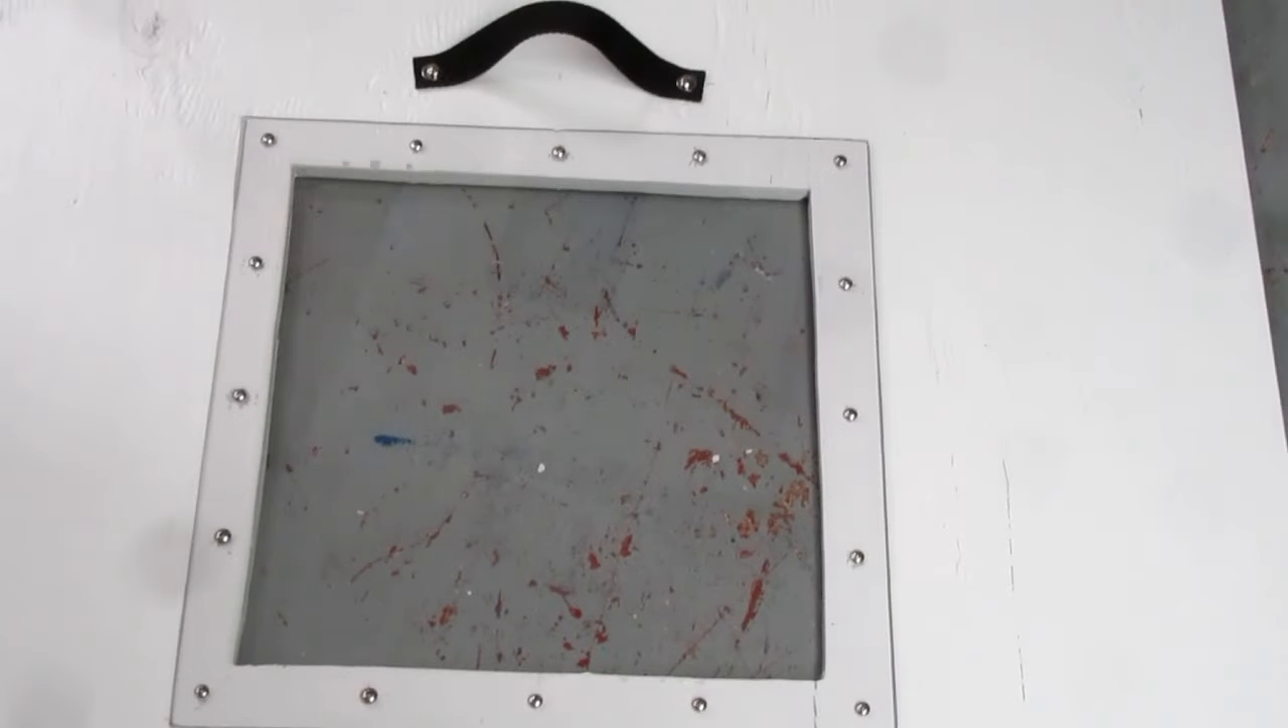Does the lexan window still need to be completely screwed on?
No.